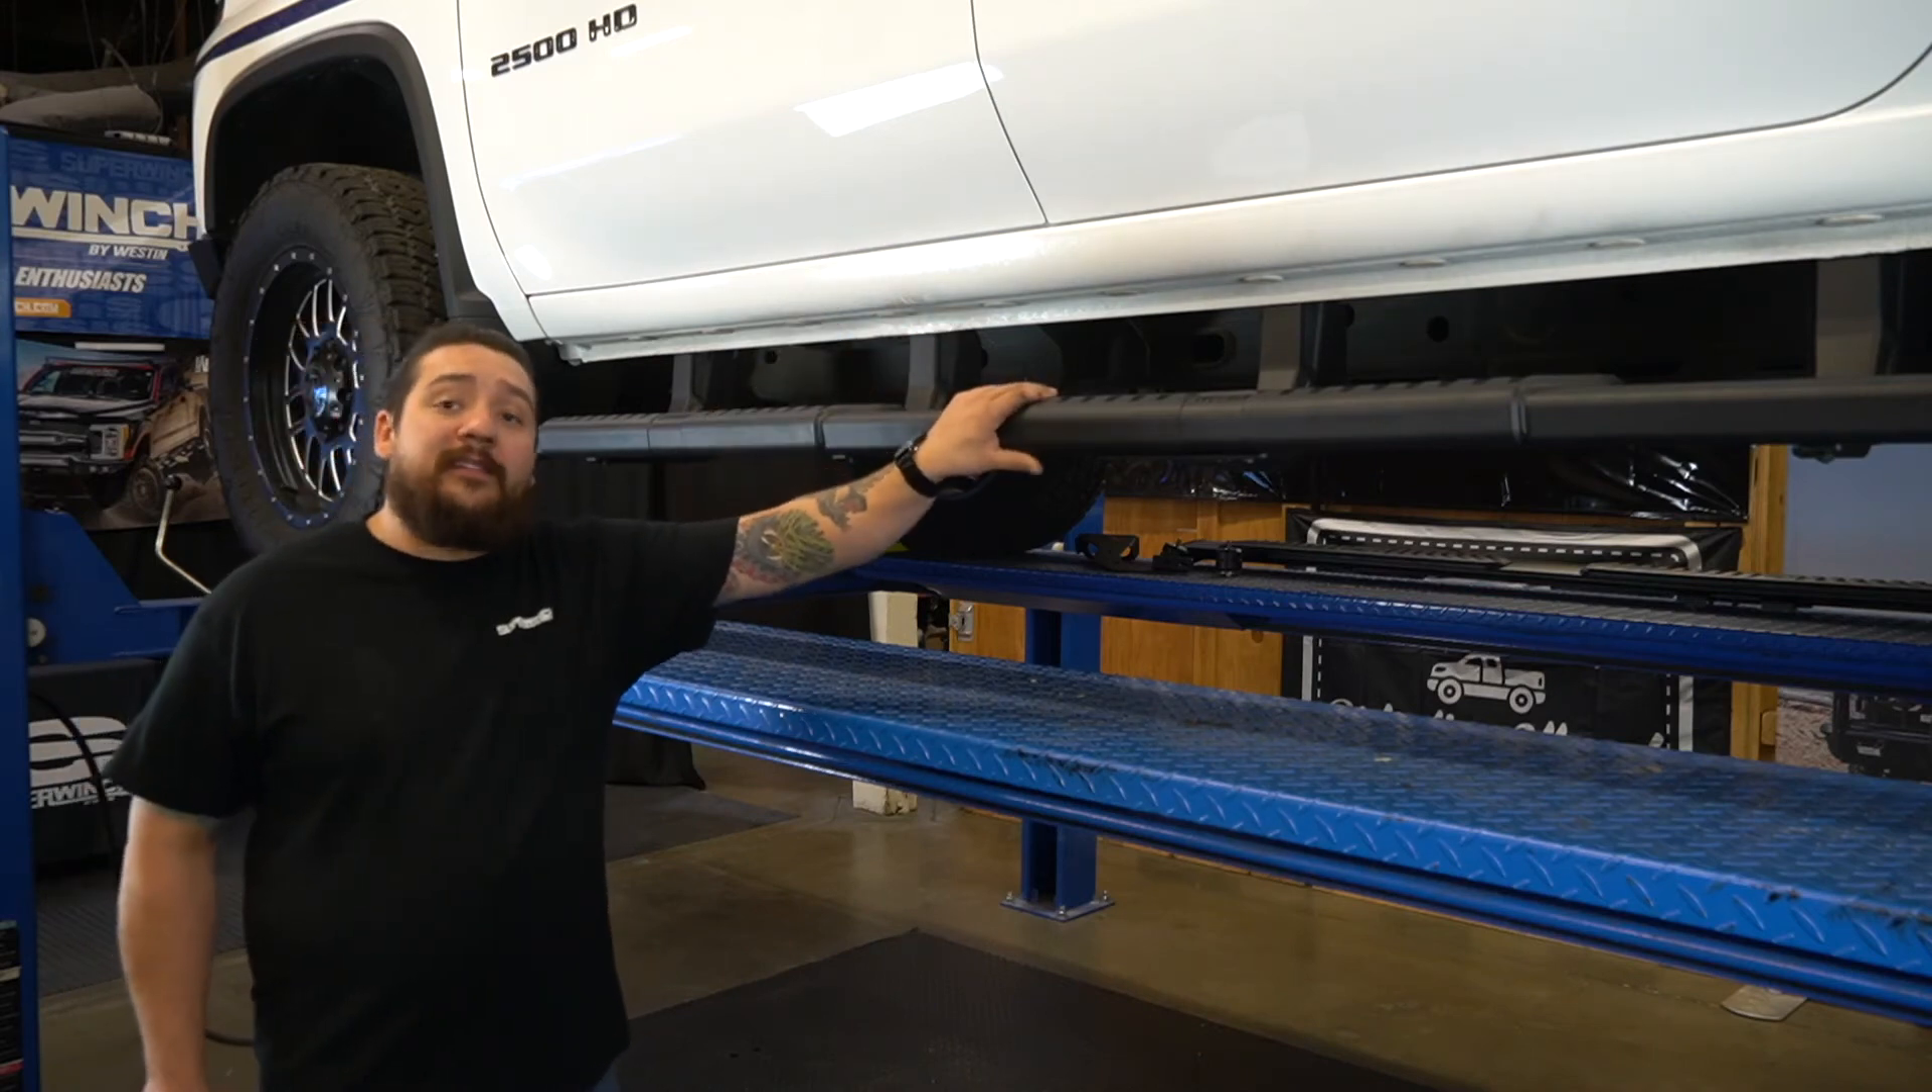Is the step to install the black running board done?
Yes.